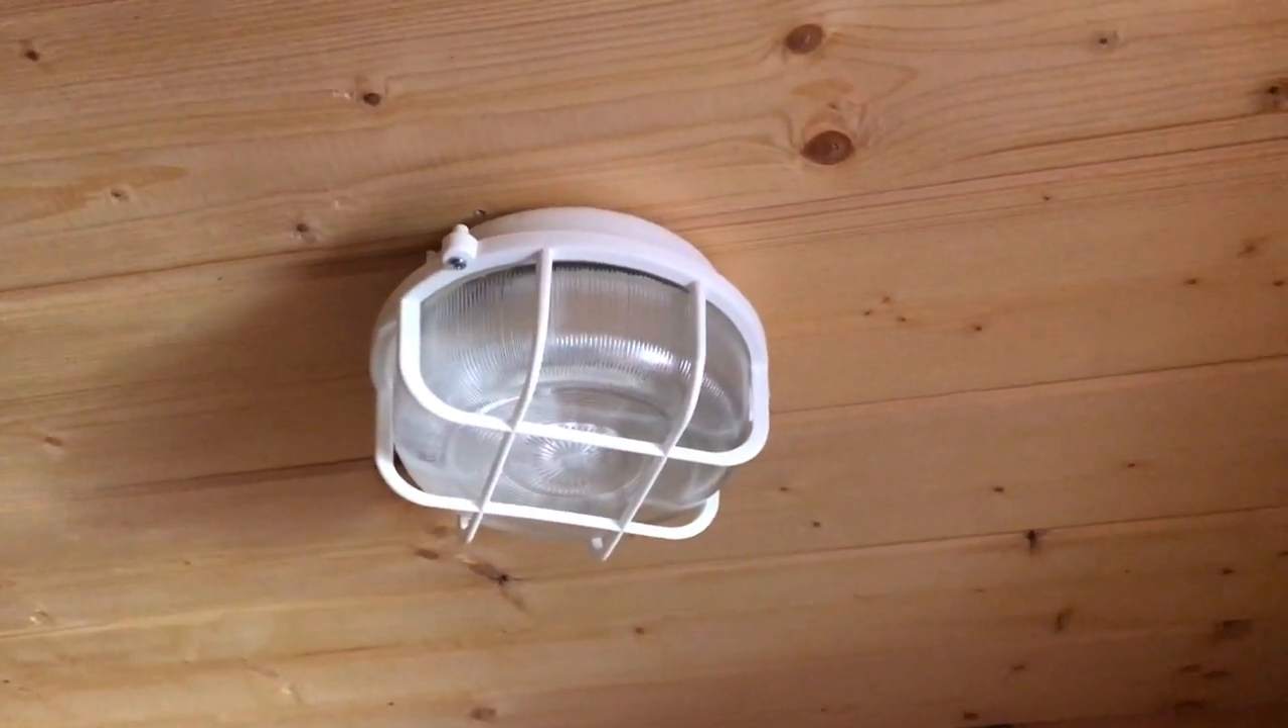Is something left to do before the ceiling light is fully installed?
No.